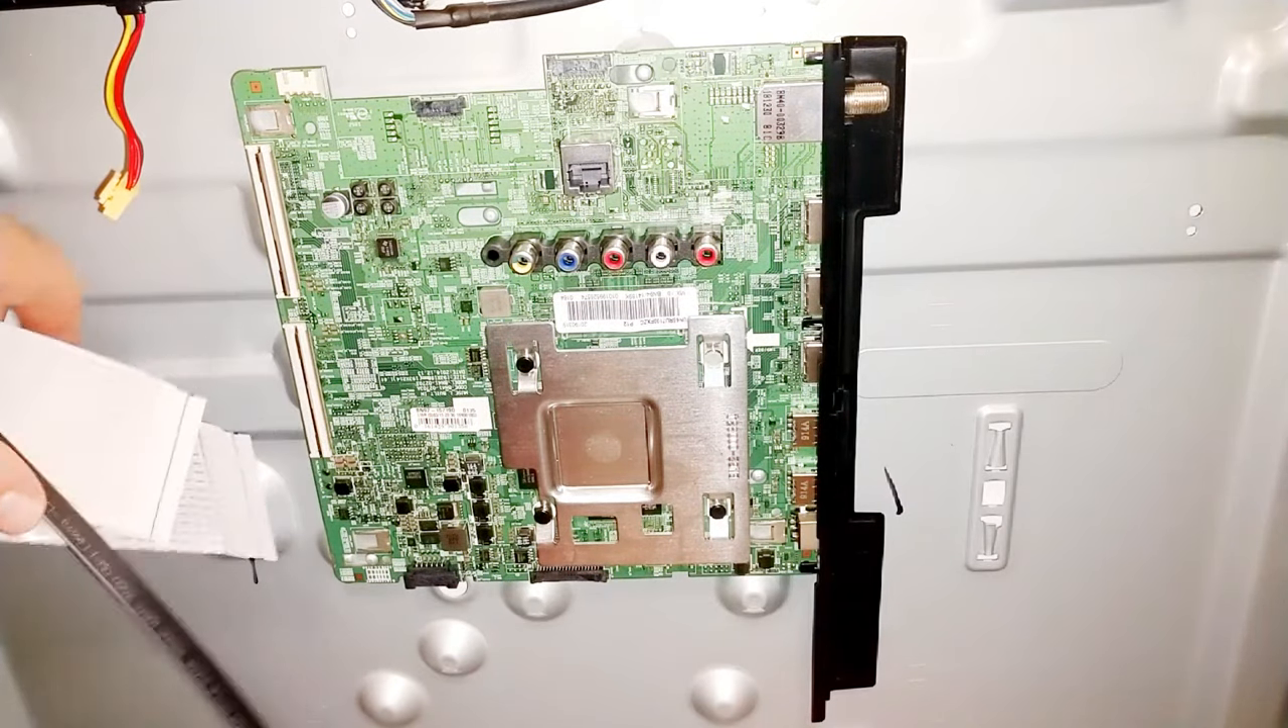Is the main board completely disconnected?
Yes.